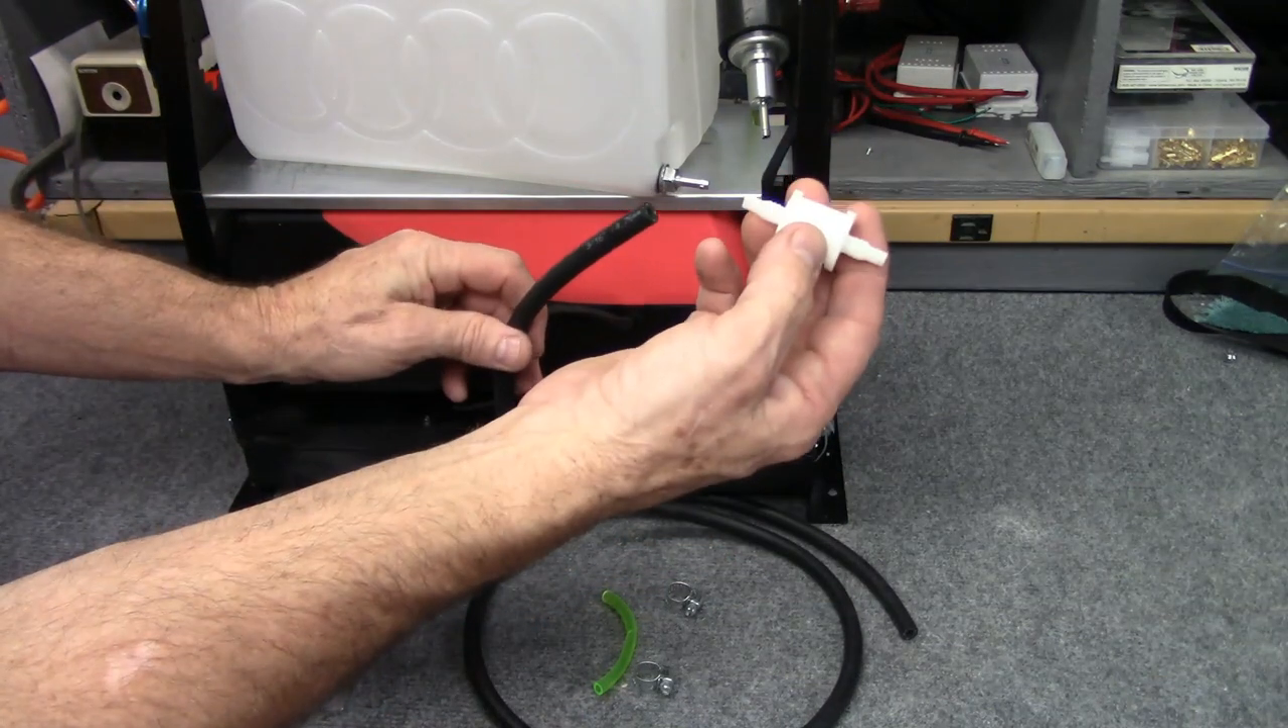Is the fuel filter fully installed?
No.